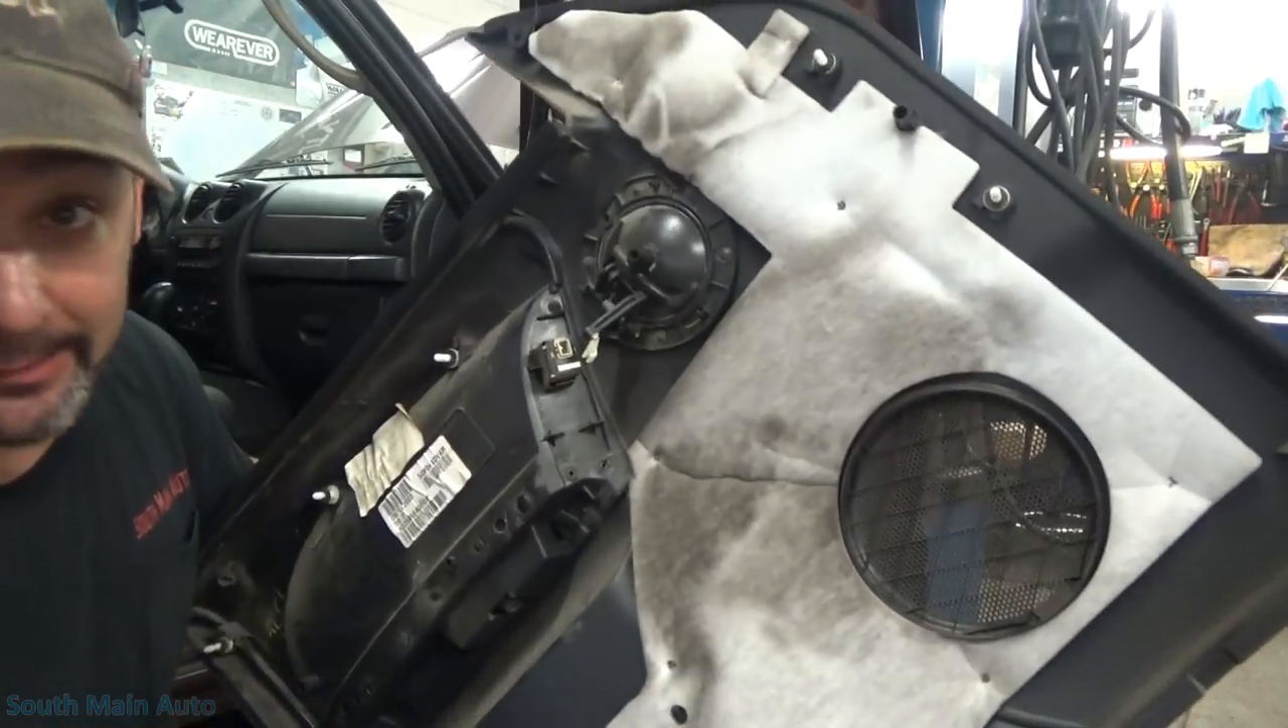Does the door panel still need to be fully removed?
No.